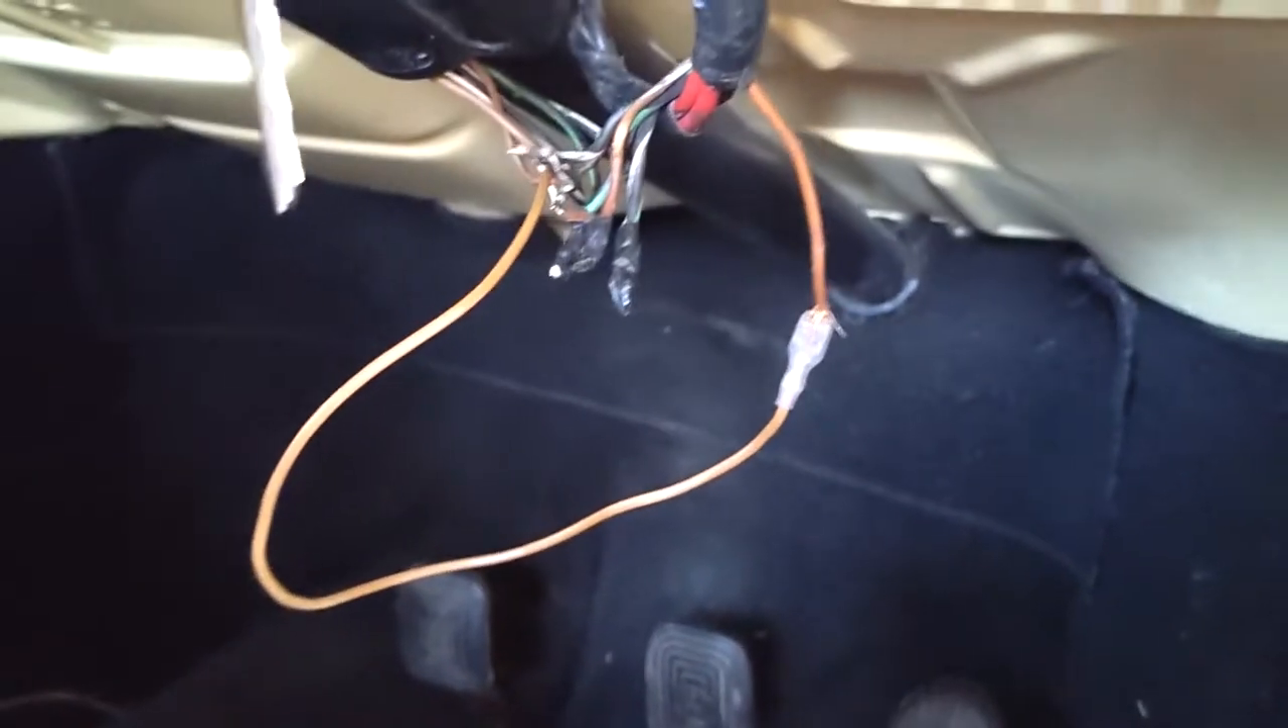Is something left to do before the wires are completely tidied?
Yes.